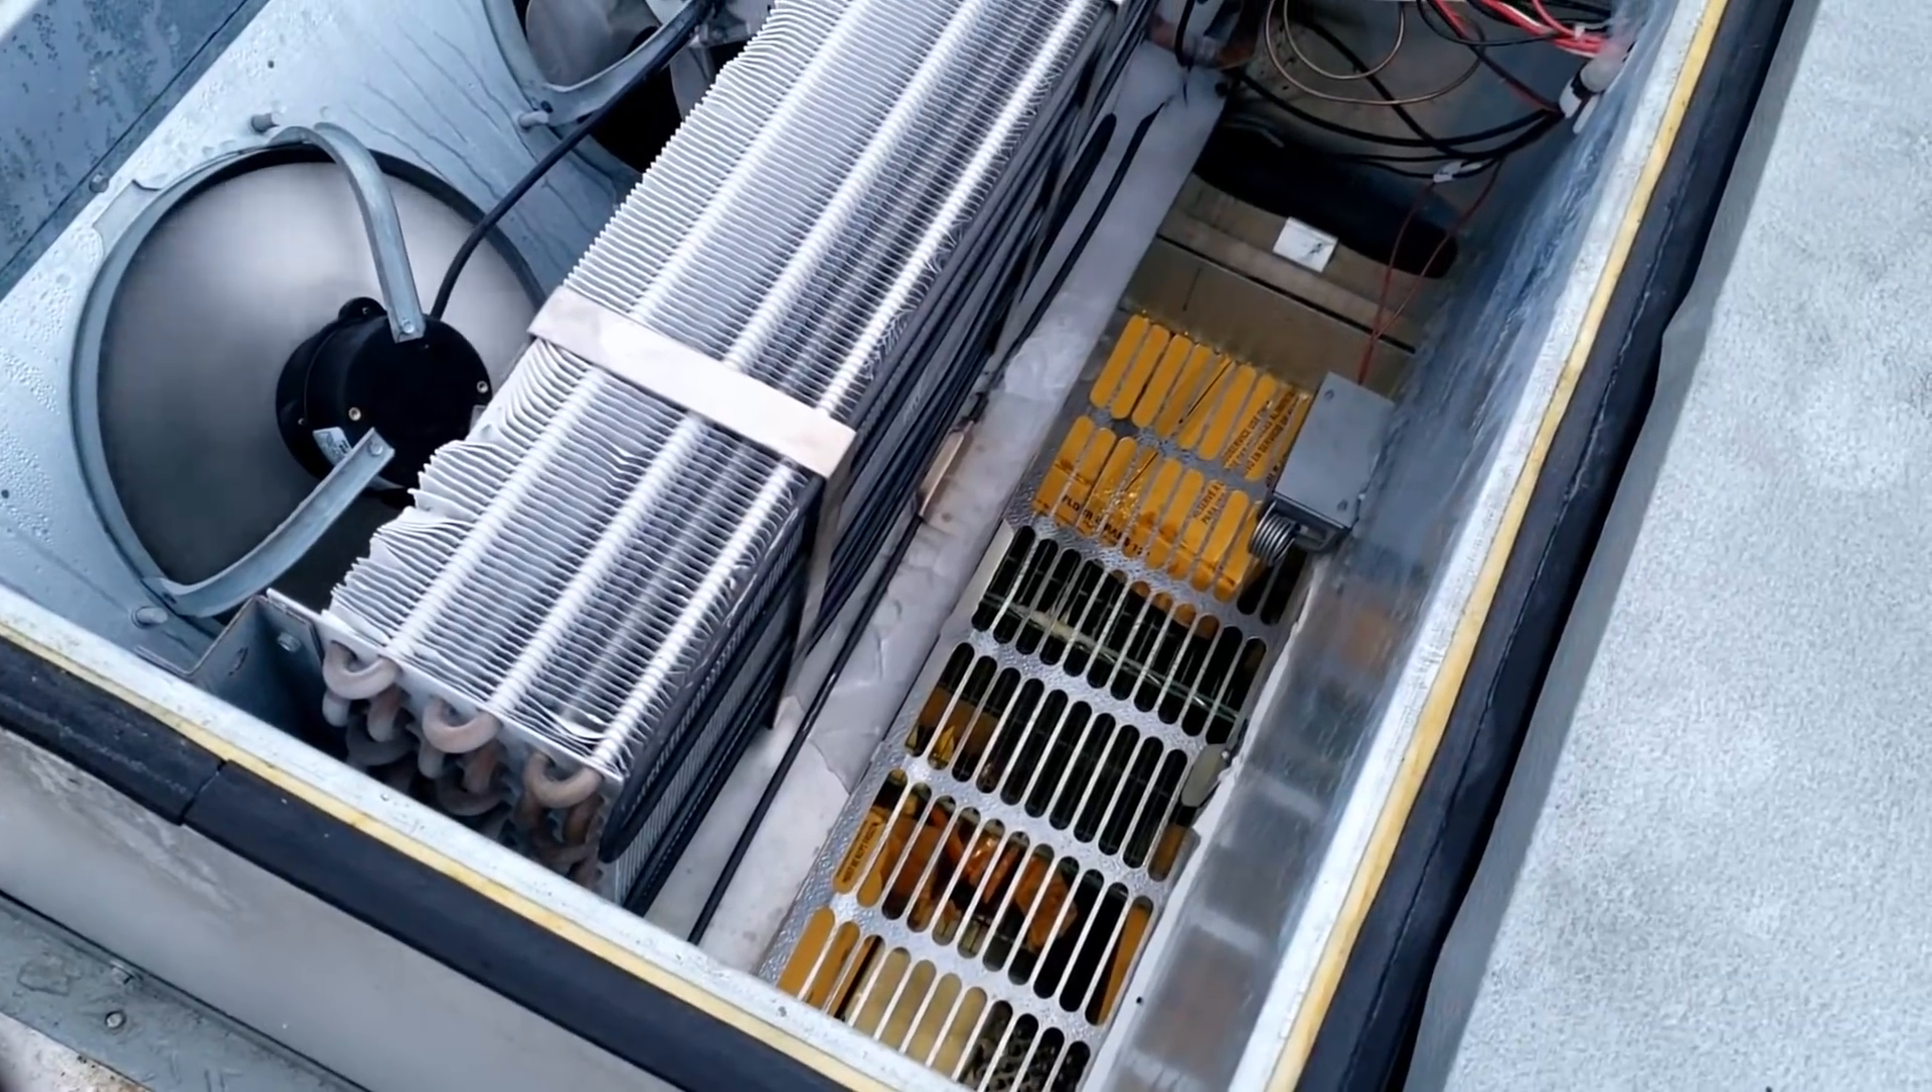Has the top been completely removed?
Yes.